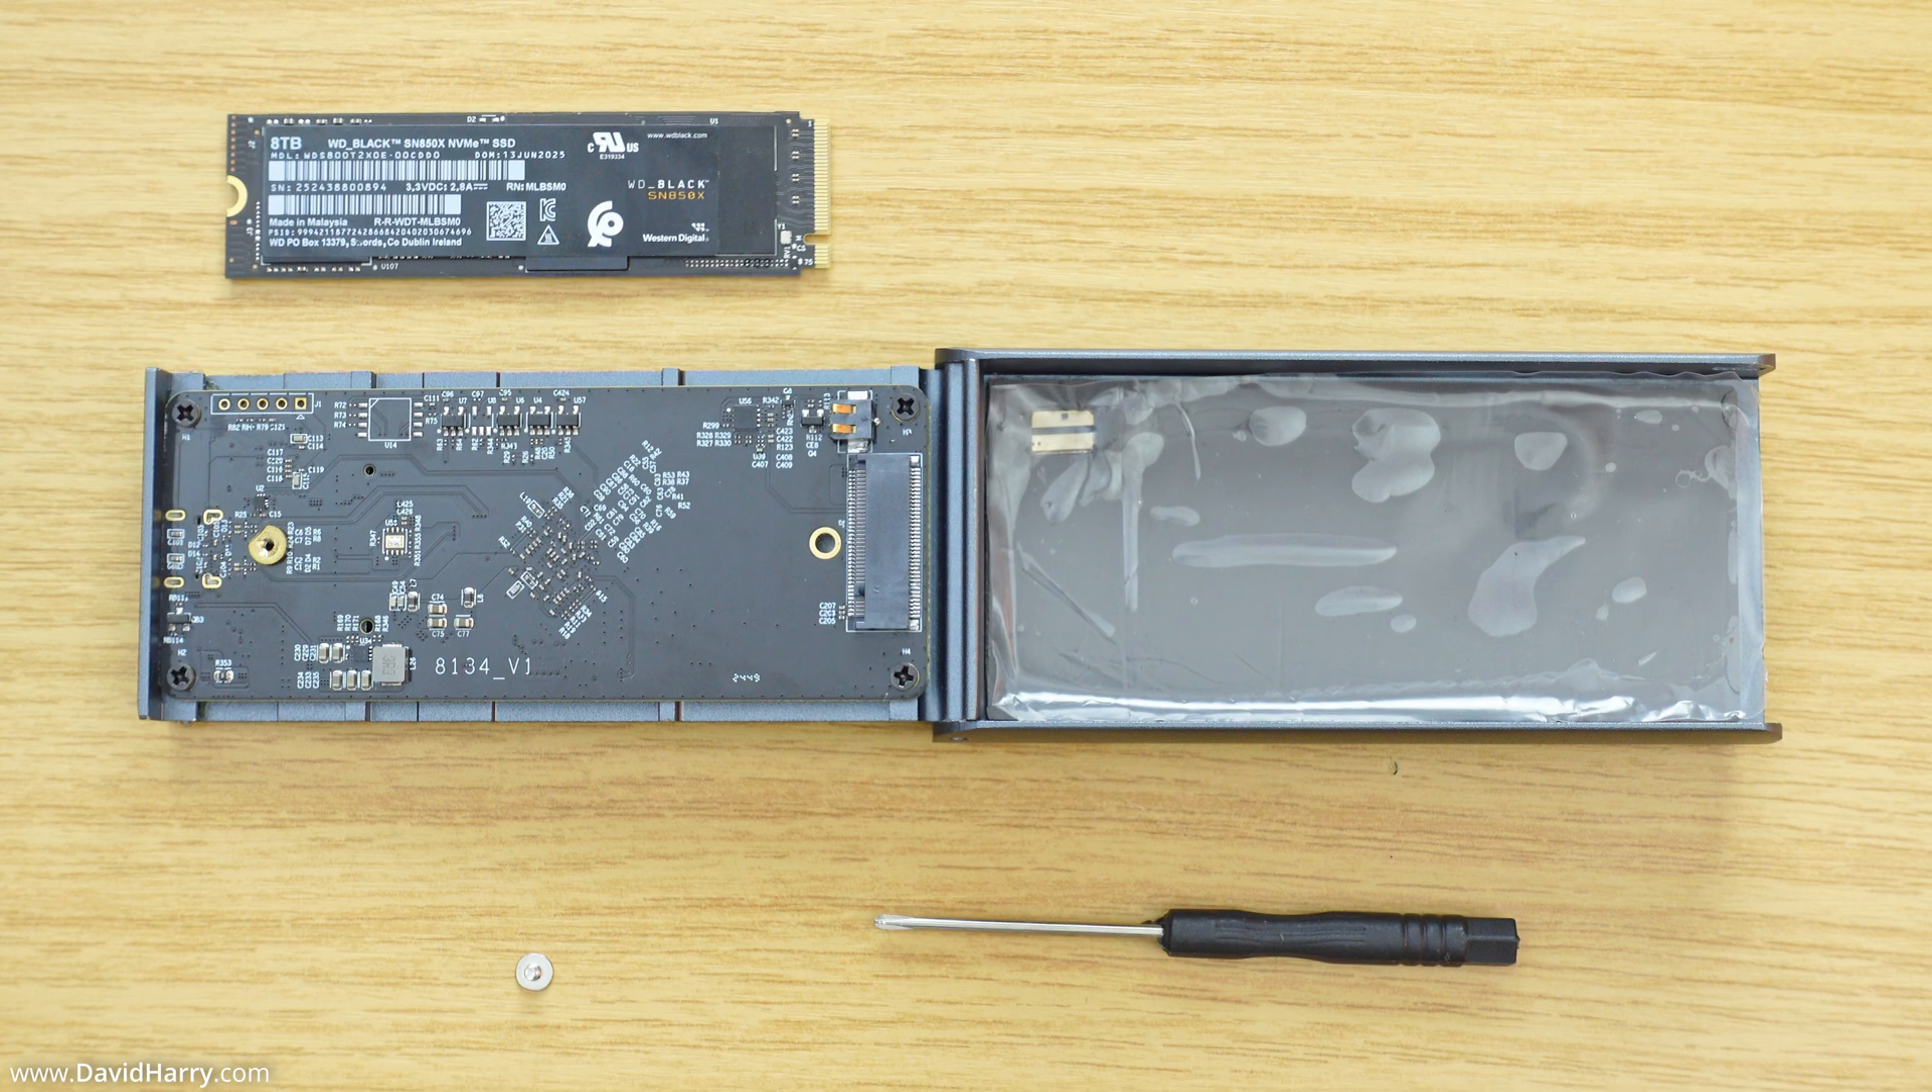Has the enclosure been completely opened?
Yes.